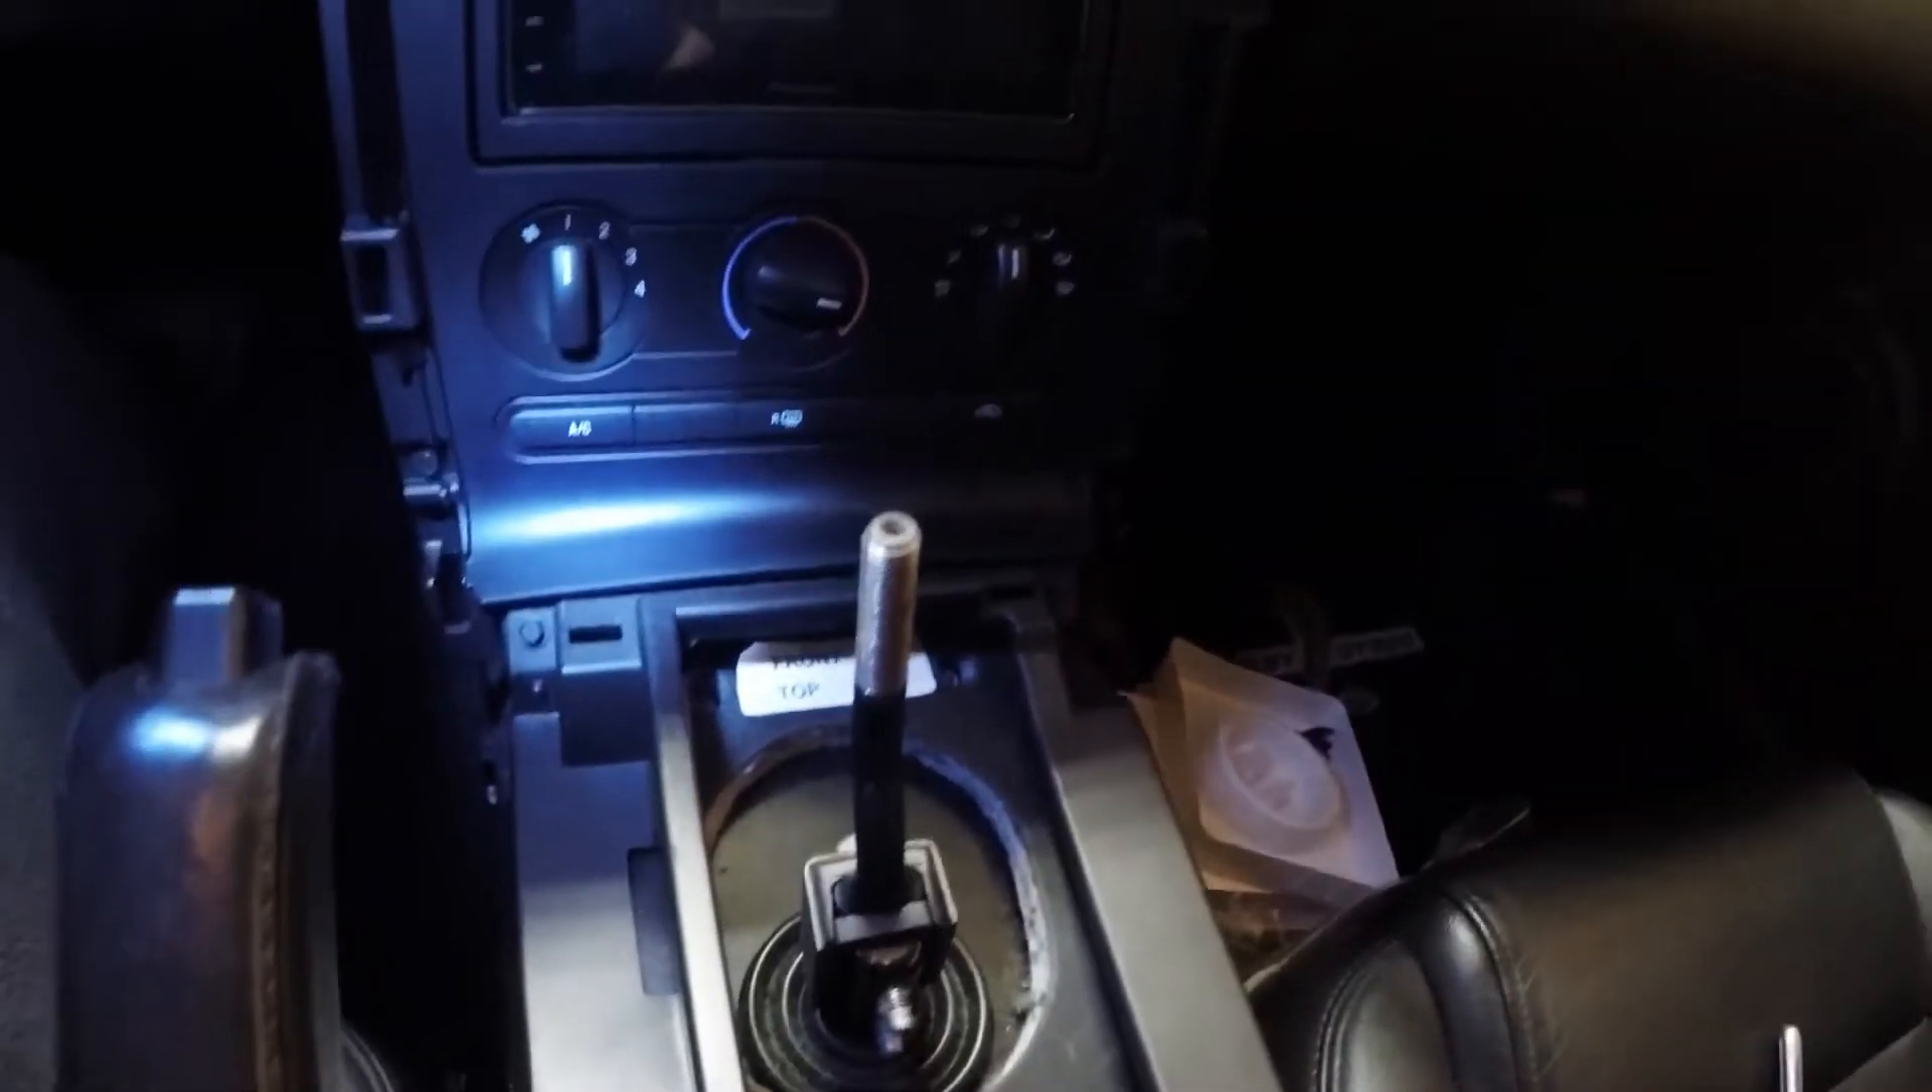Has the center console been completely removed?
No.